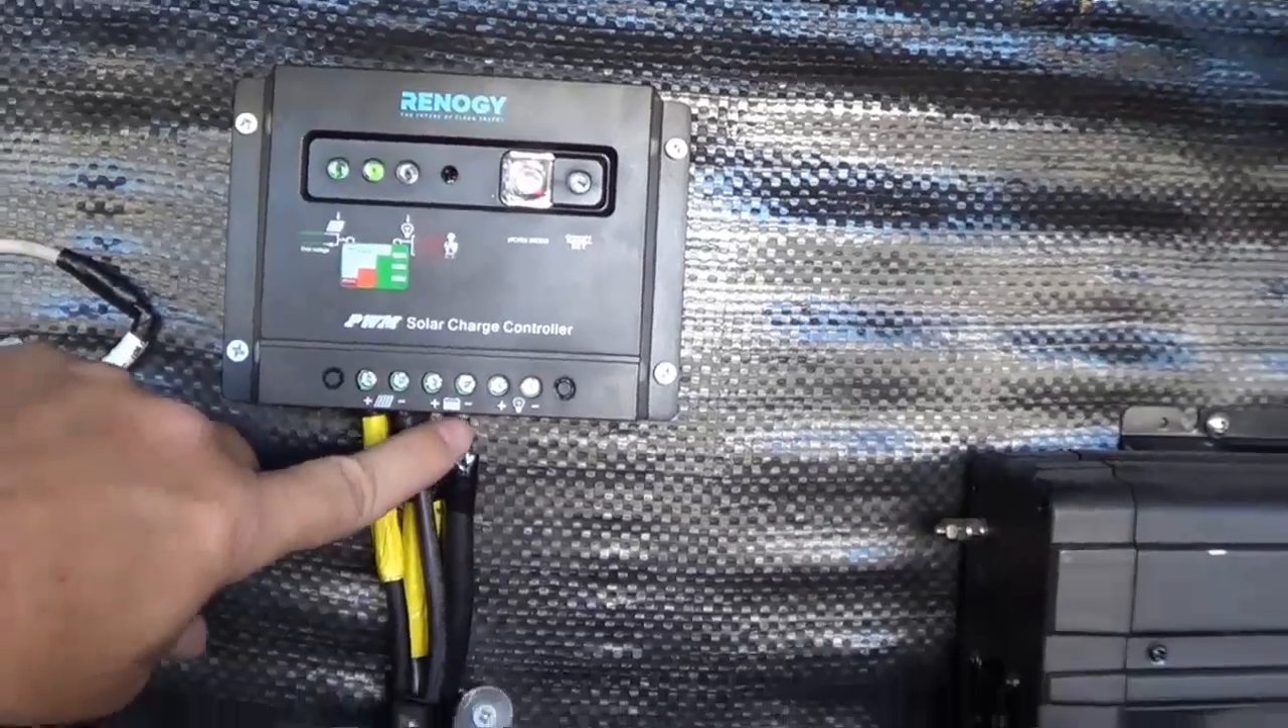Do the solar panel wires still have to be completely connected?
No.